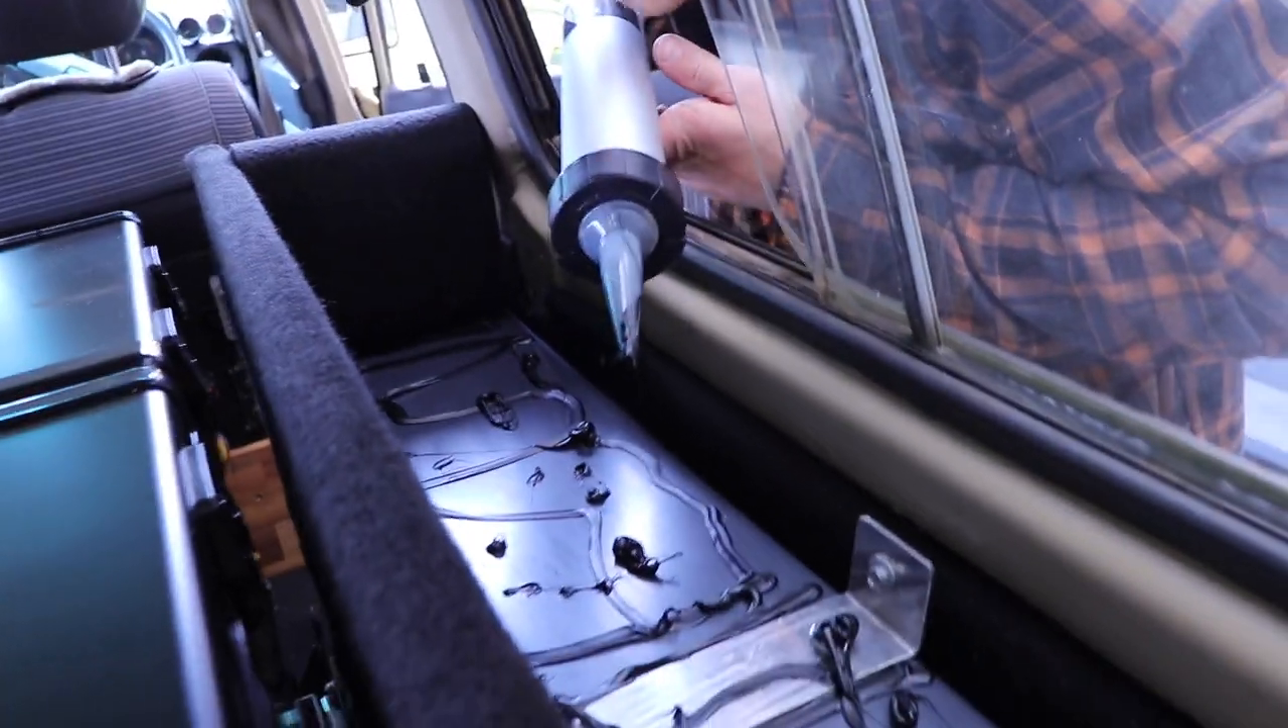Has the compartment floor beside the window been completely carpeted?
No.